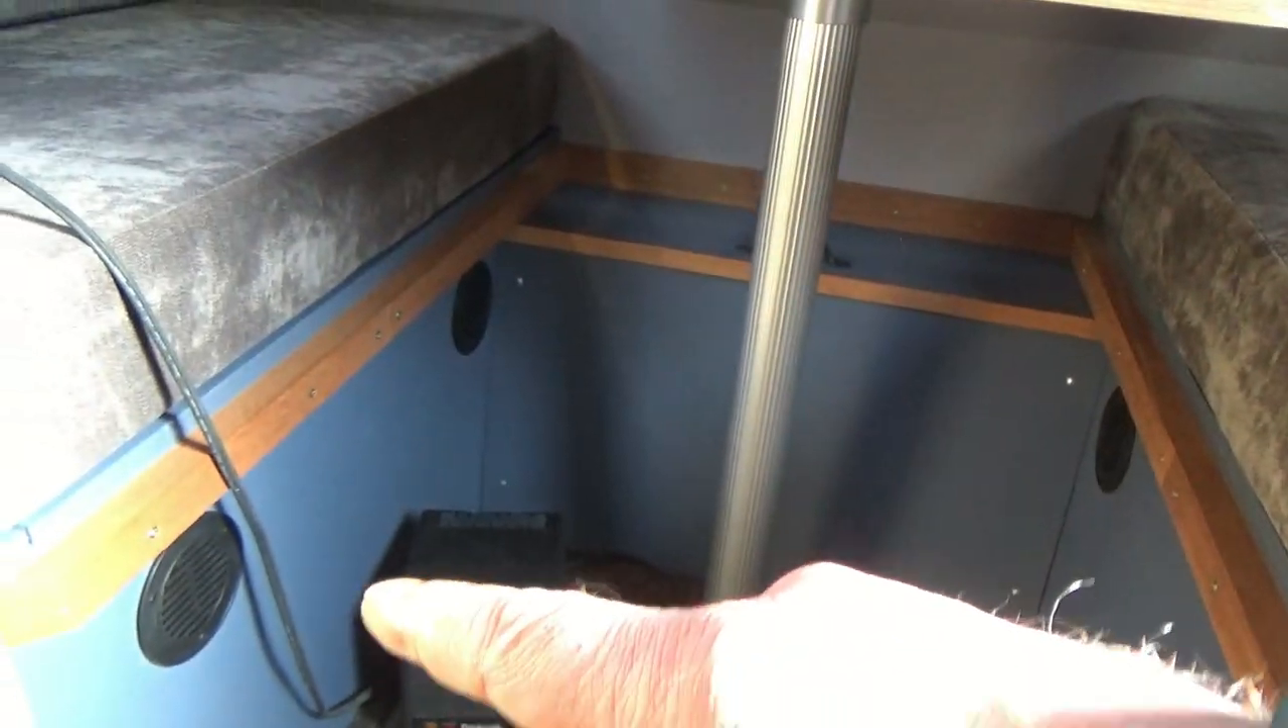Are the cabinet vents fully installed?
Yes.